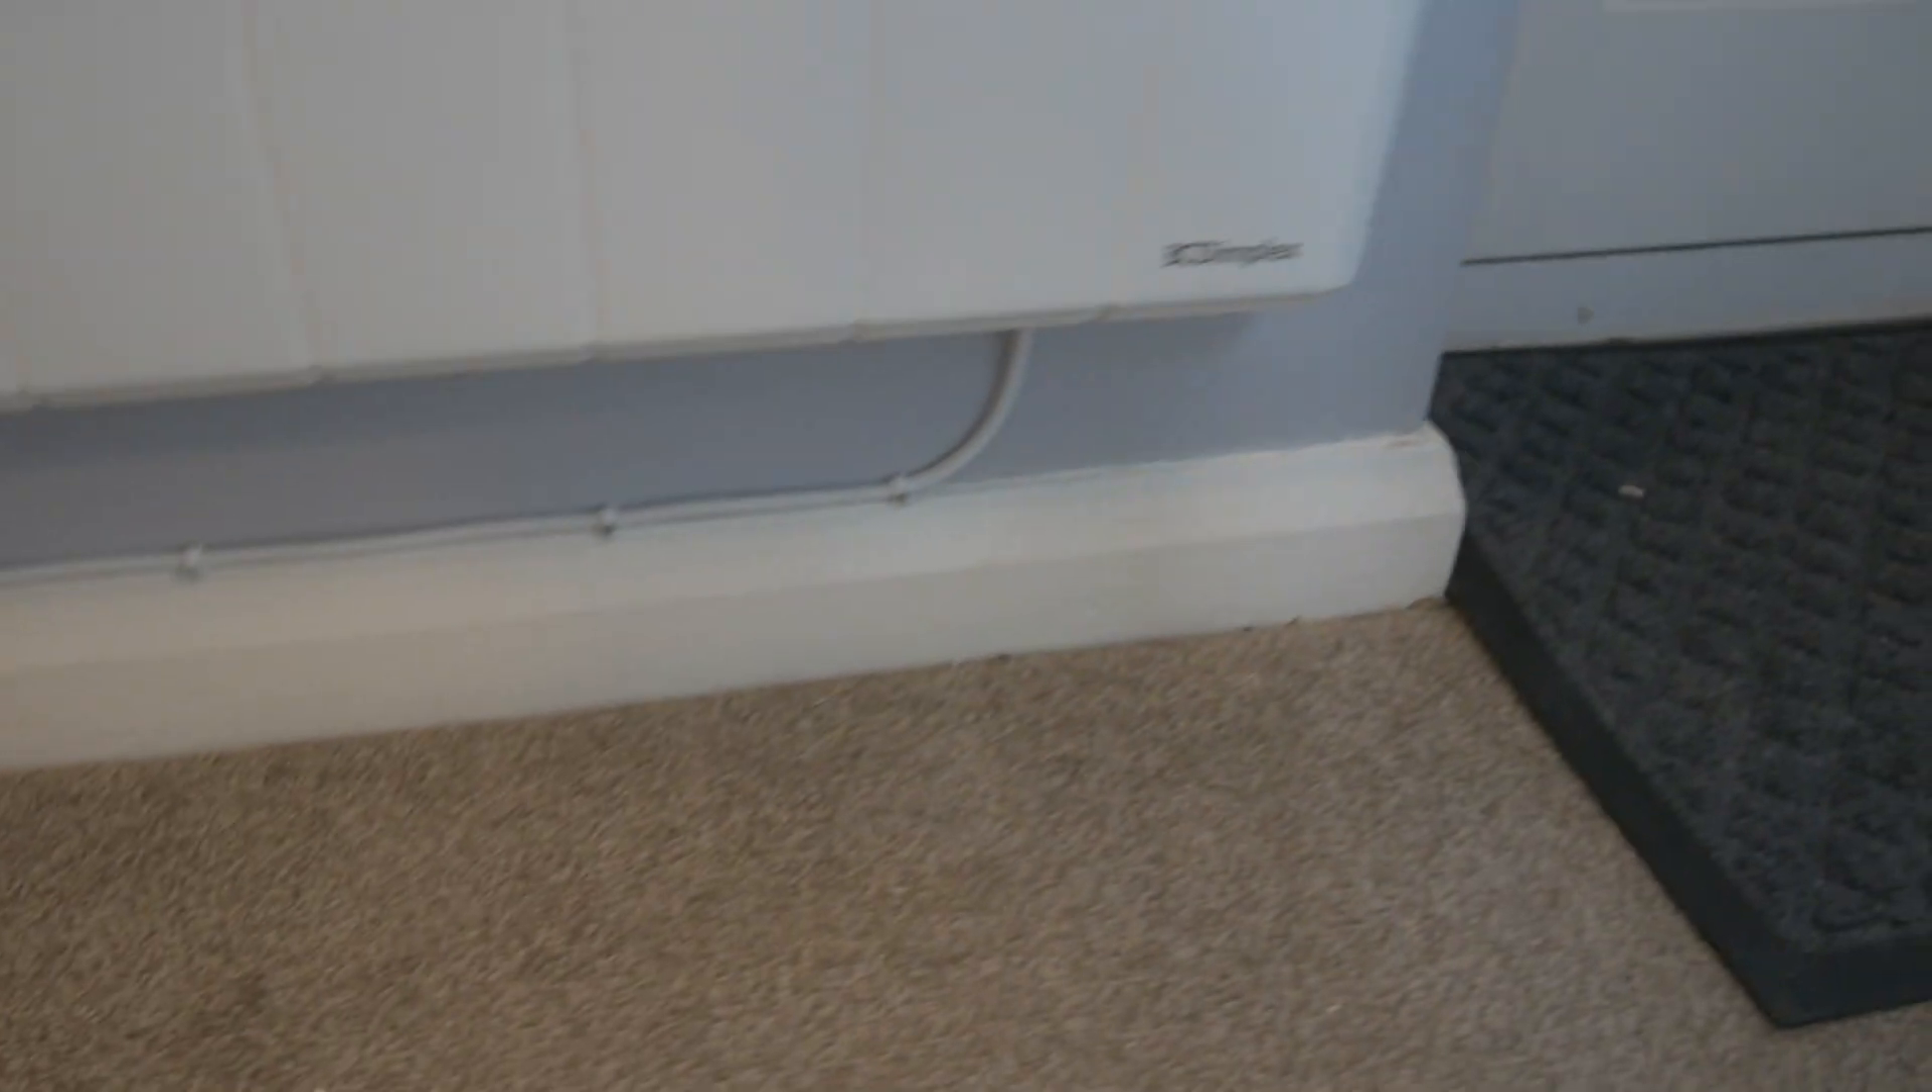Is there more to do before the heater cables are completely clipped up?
No.